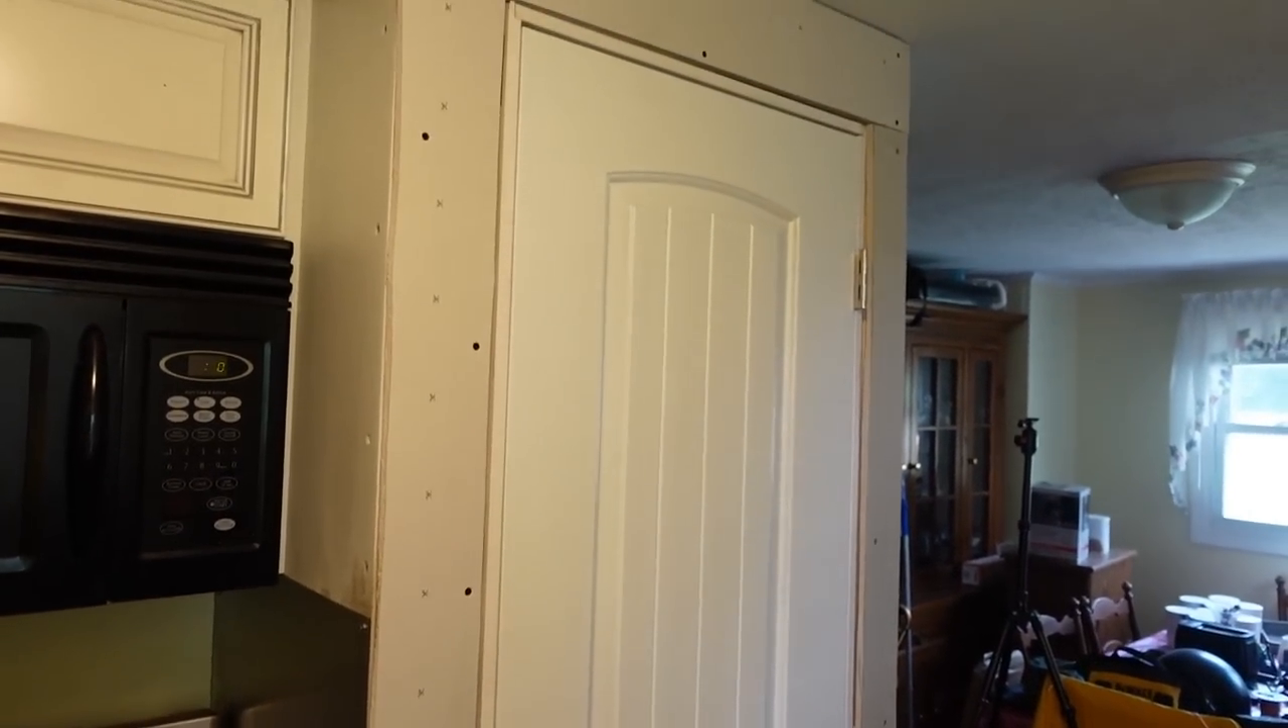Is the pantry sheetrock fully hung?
Yes.